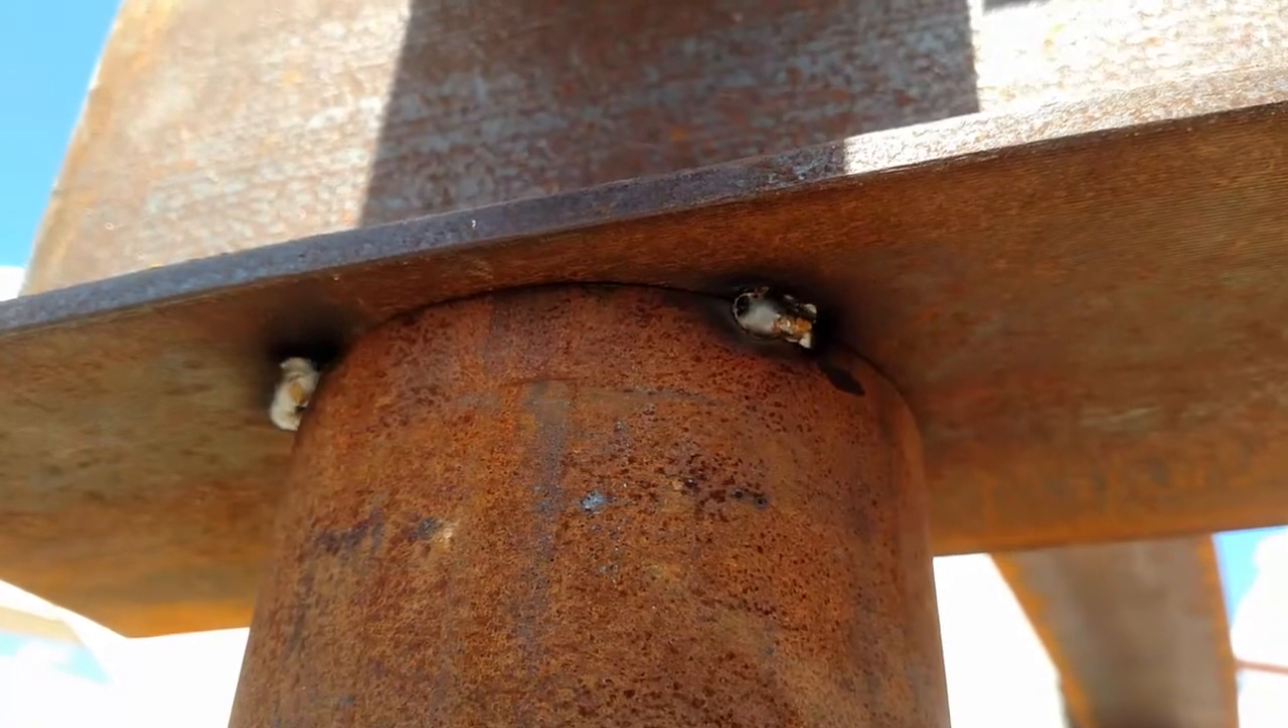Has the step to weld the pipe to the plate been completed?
No.